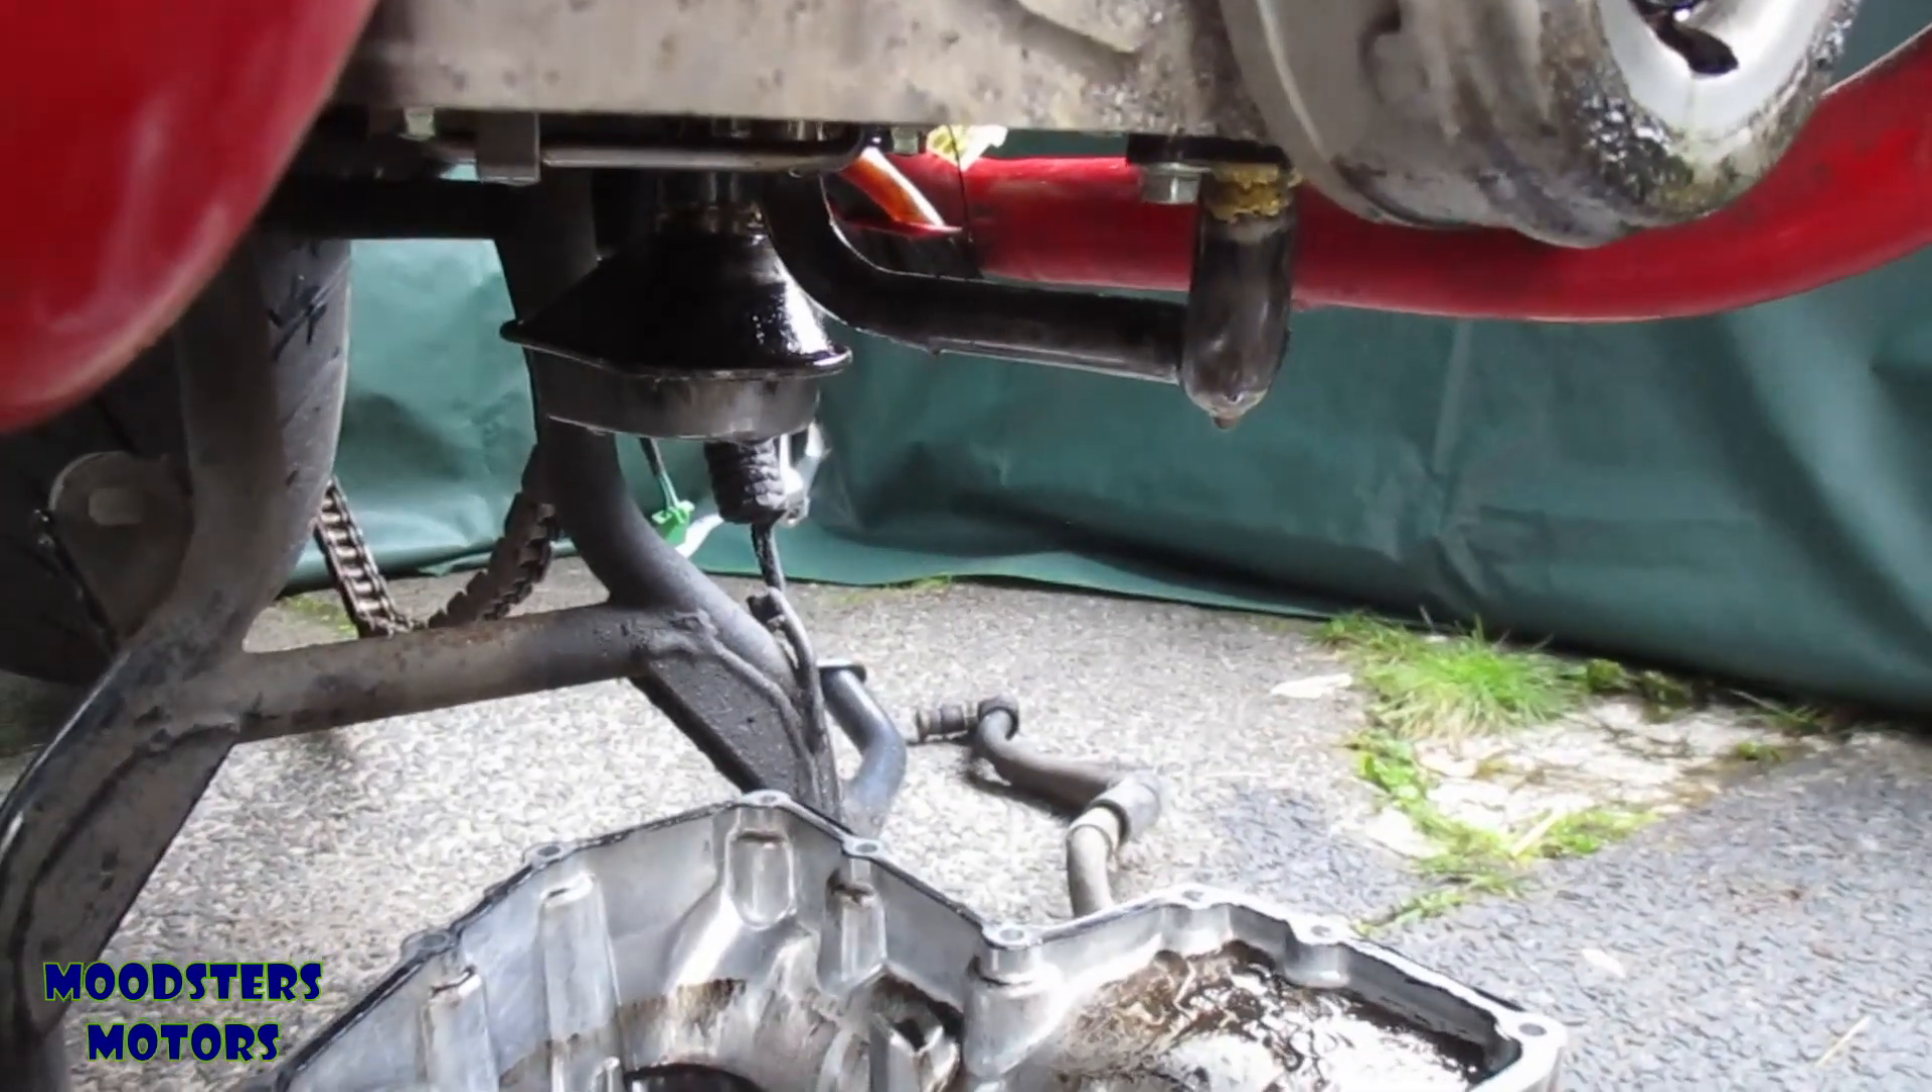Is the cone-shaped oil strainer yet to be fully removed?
Yes.